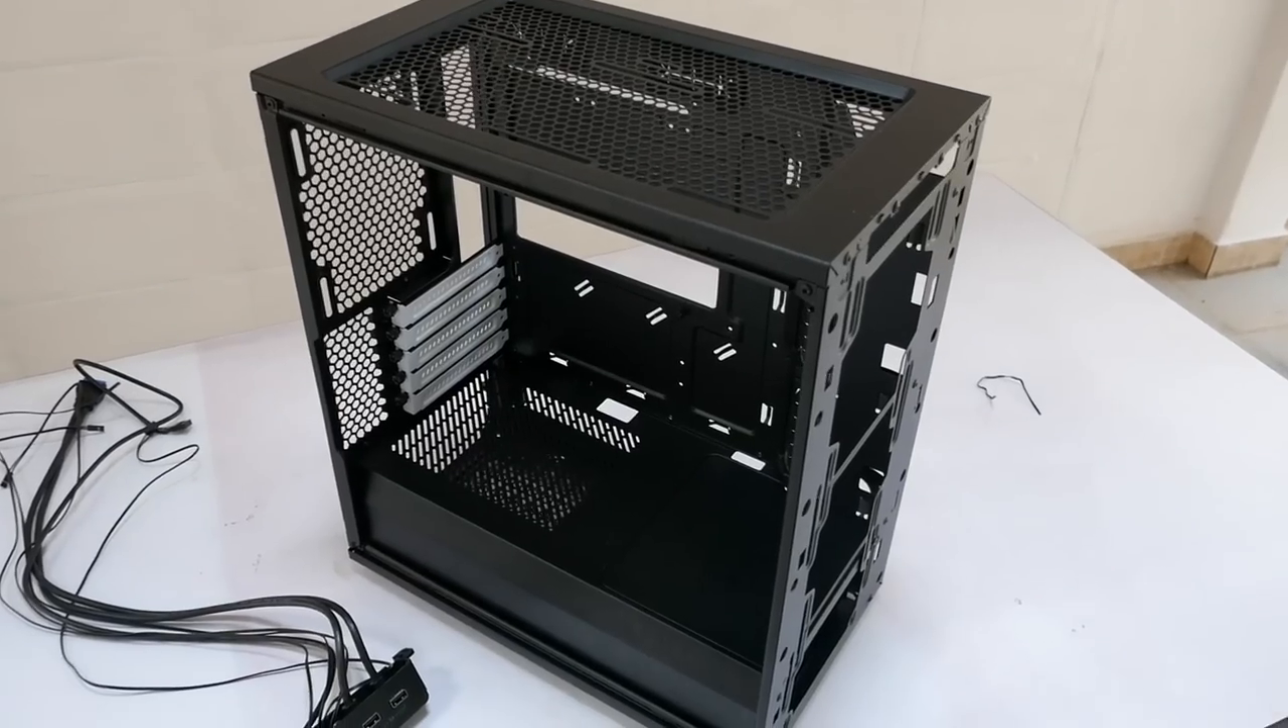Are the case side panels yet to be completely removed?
No.